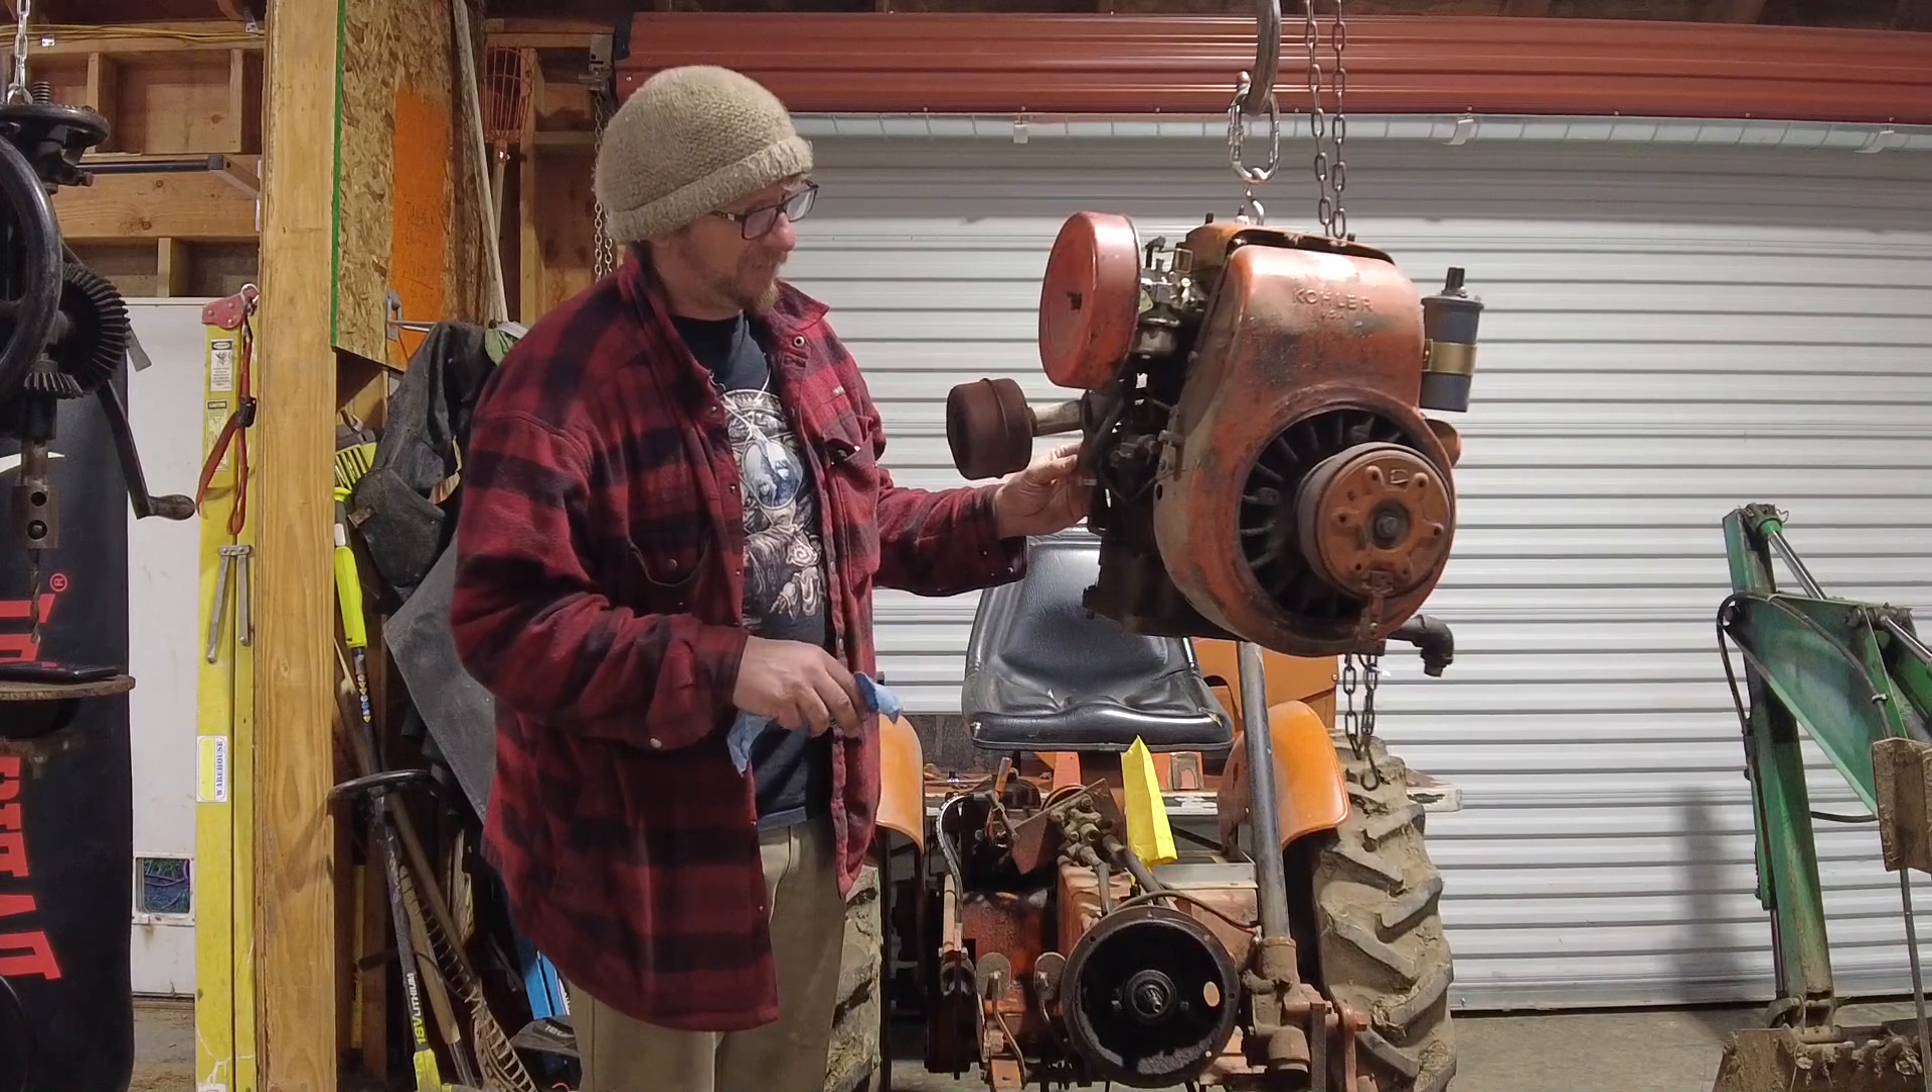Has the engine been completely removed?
Yes.